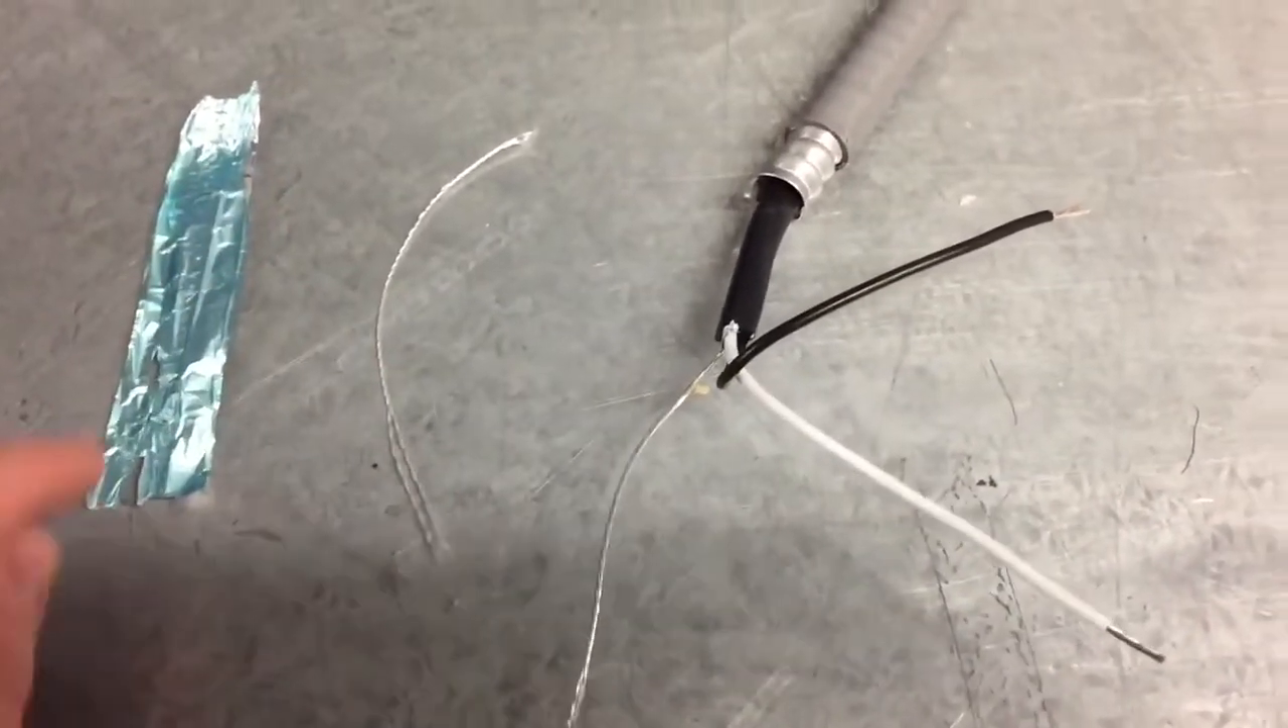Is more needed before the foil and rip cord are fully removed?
No.